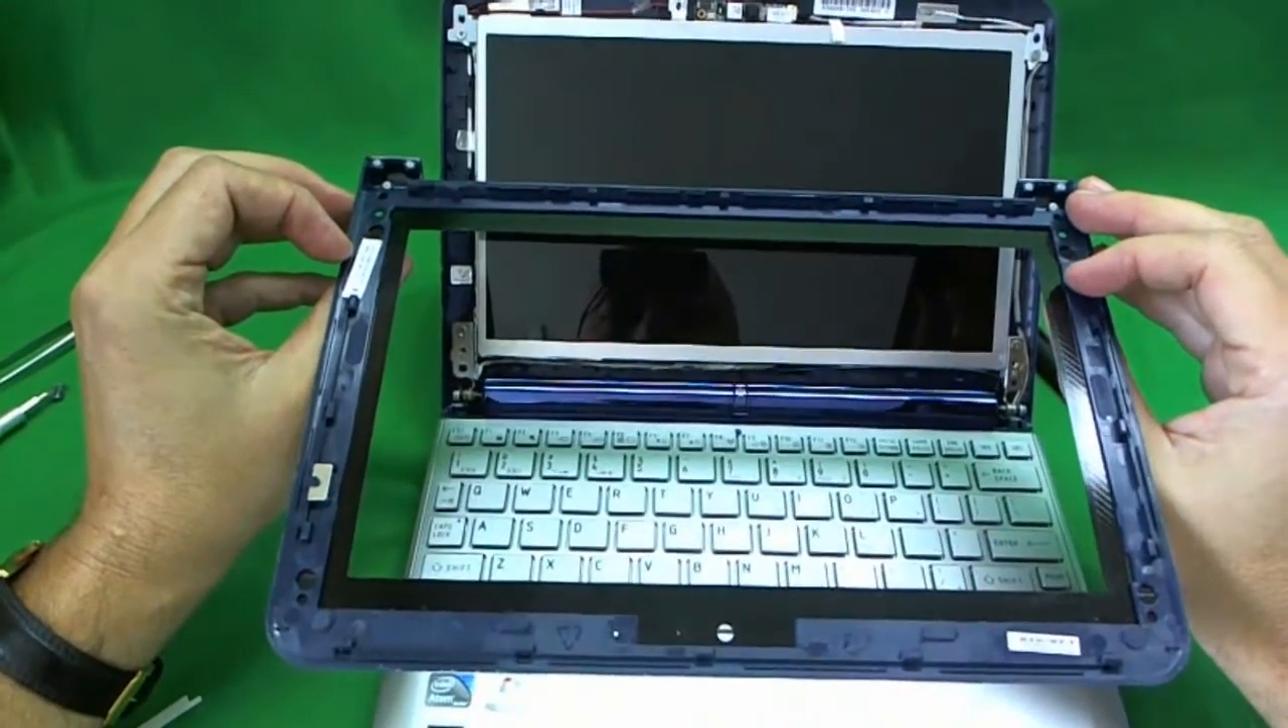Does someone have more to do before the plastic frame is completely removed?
No.